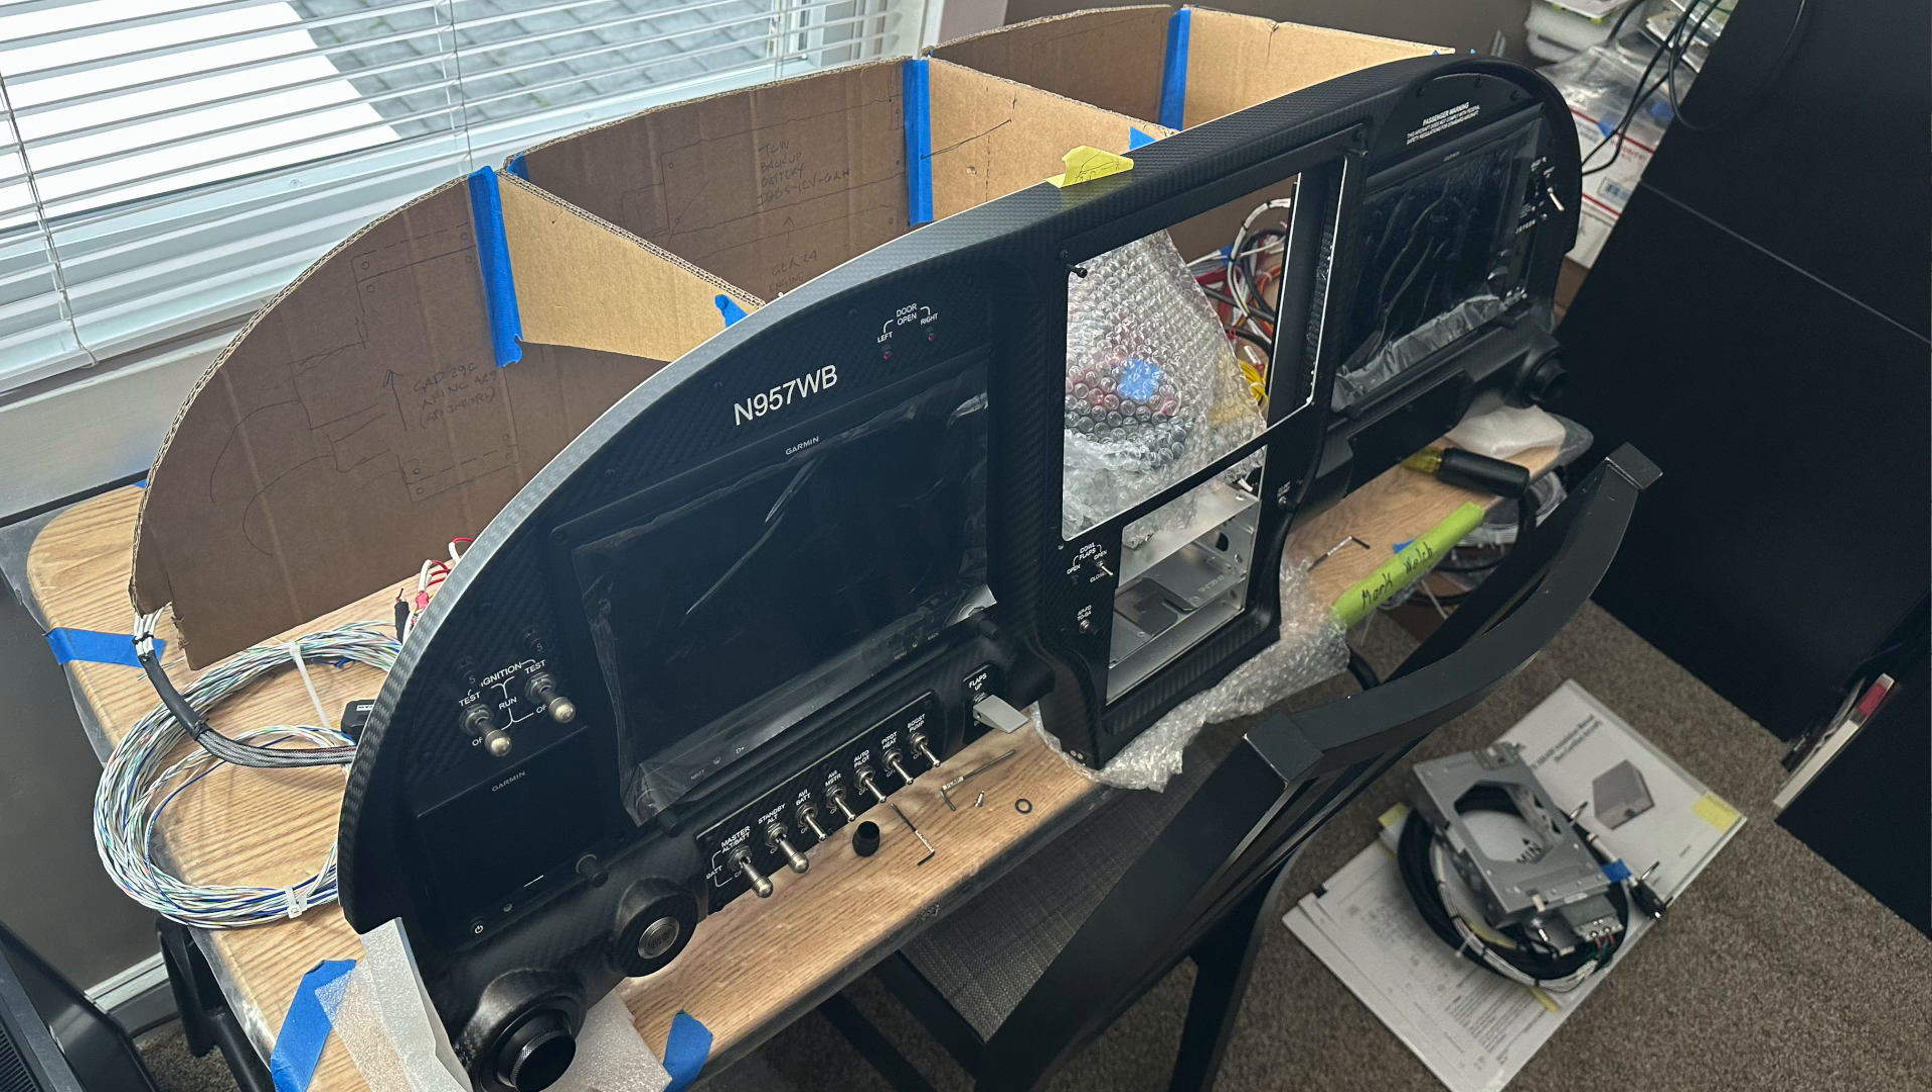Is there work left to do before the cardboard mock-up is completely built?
No.